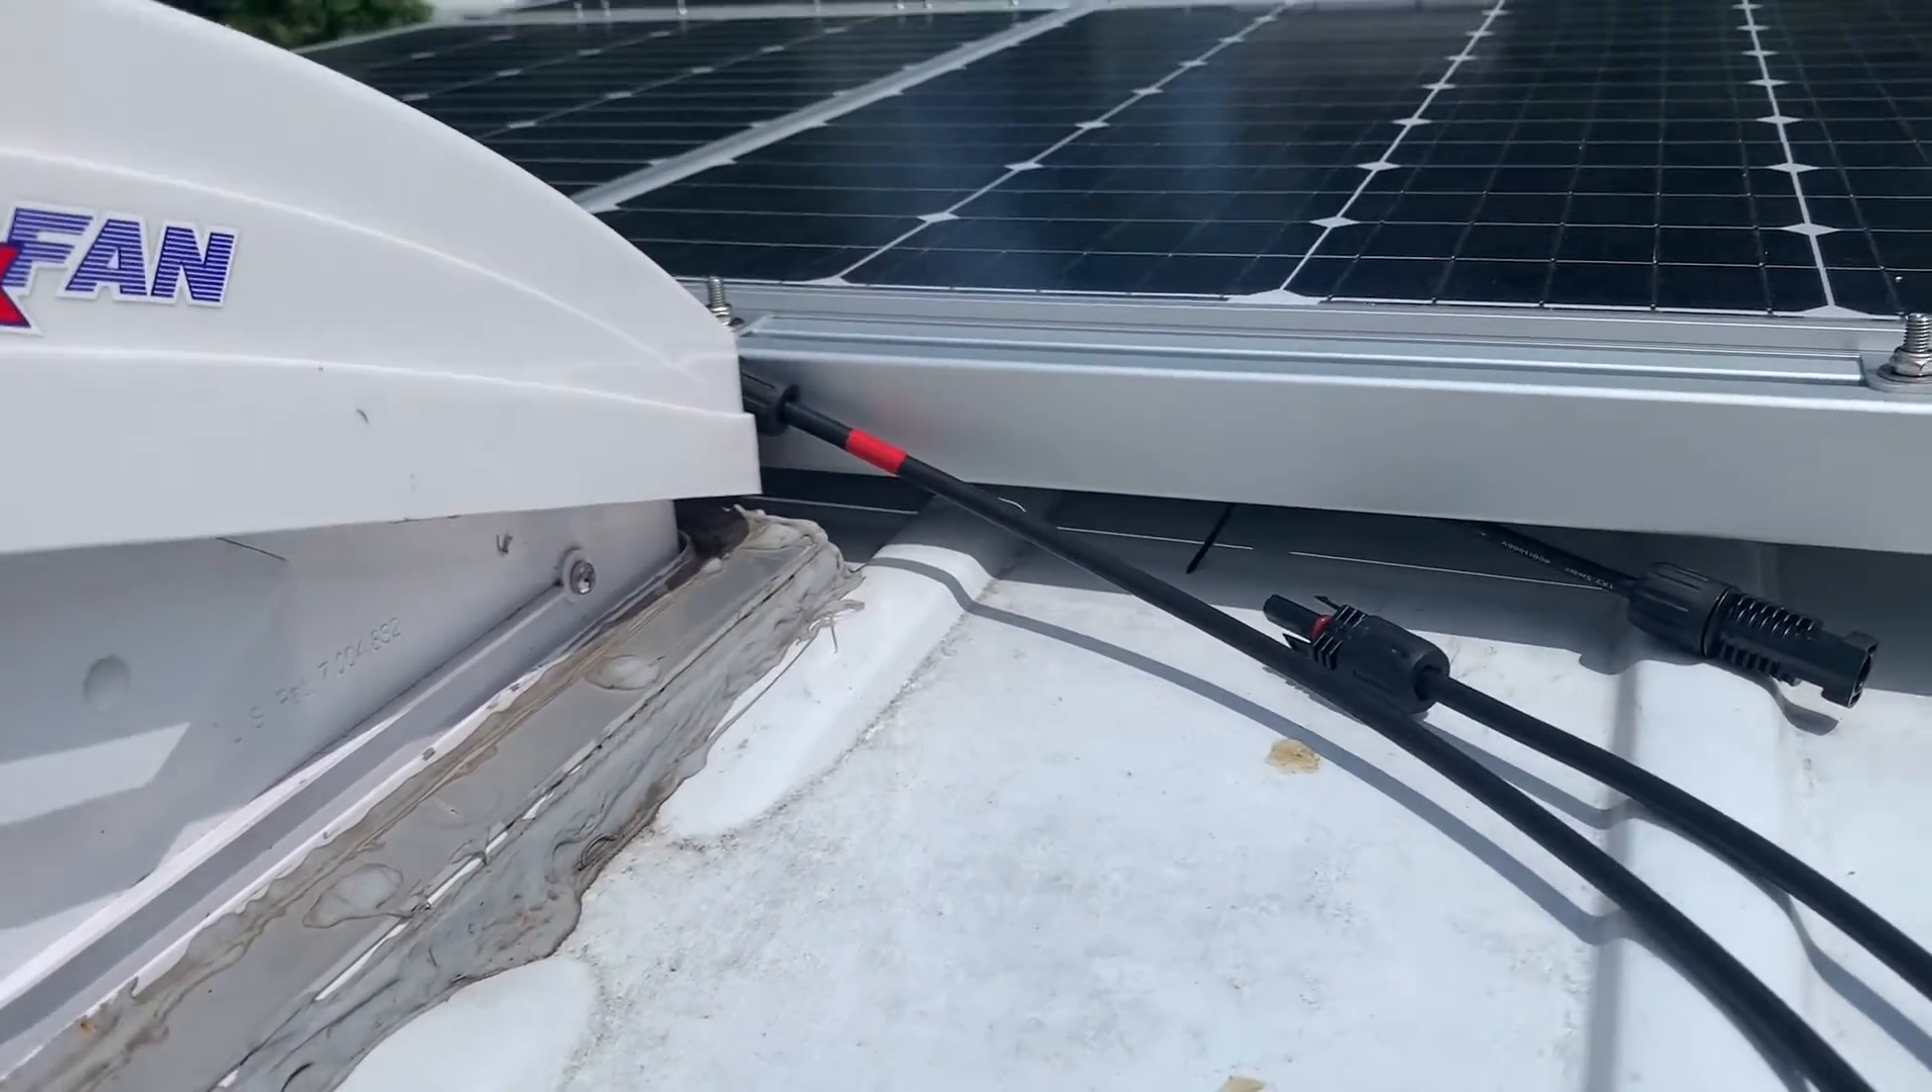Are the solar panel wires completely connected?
No.